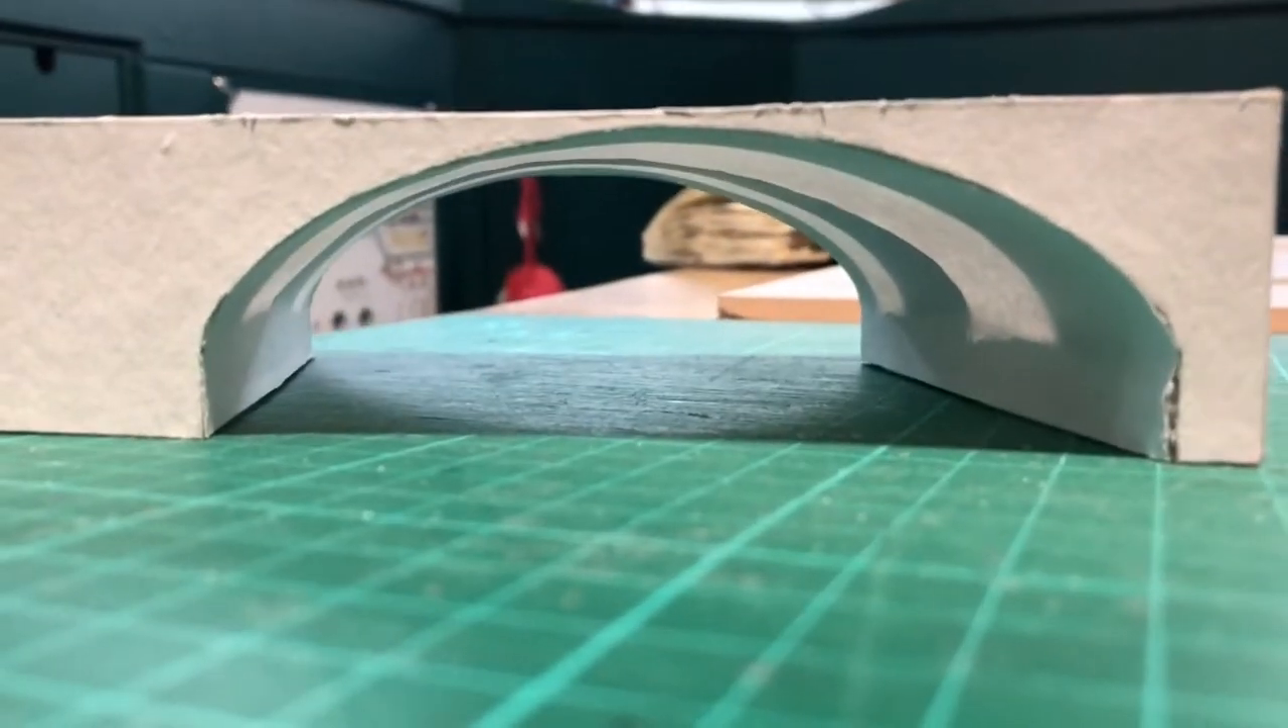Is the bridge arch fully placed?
Yes.